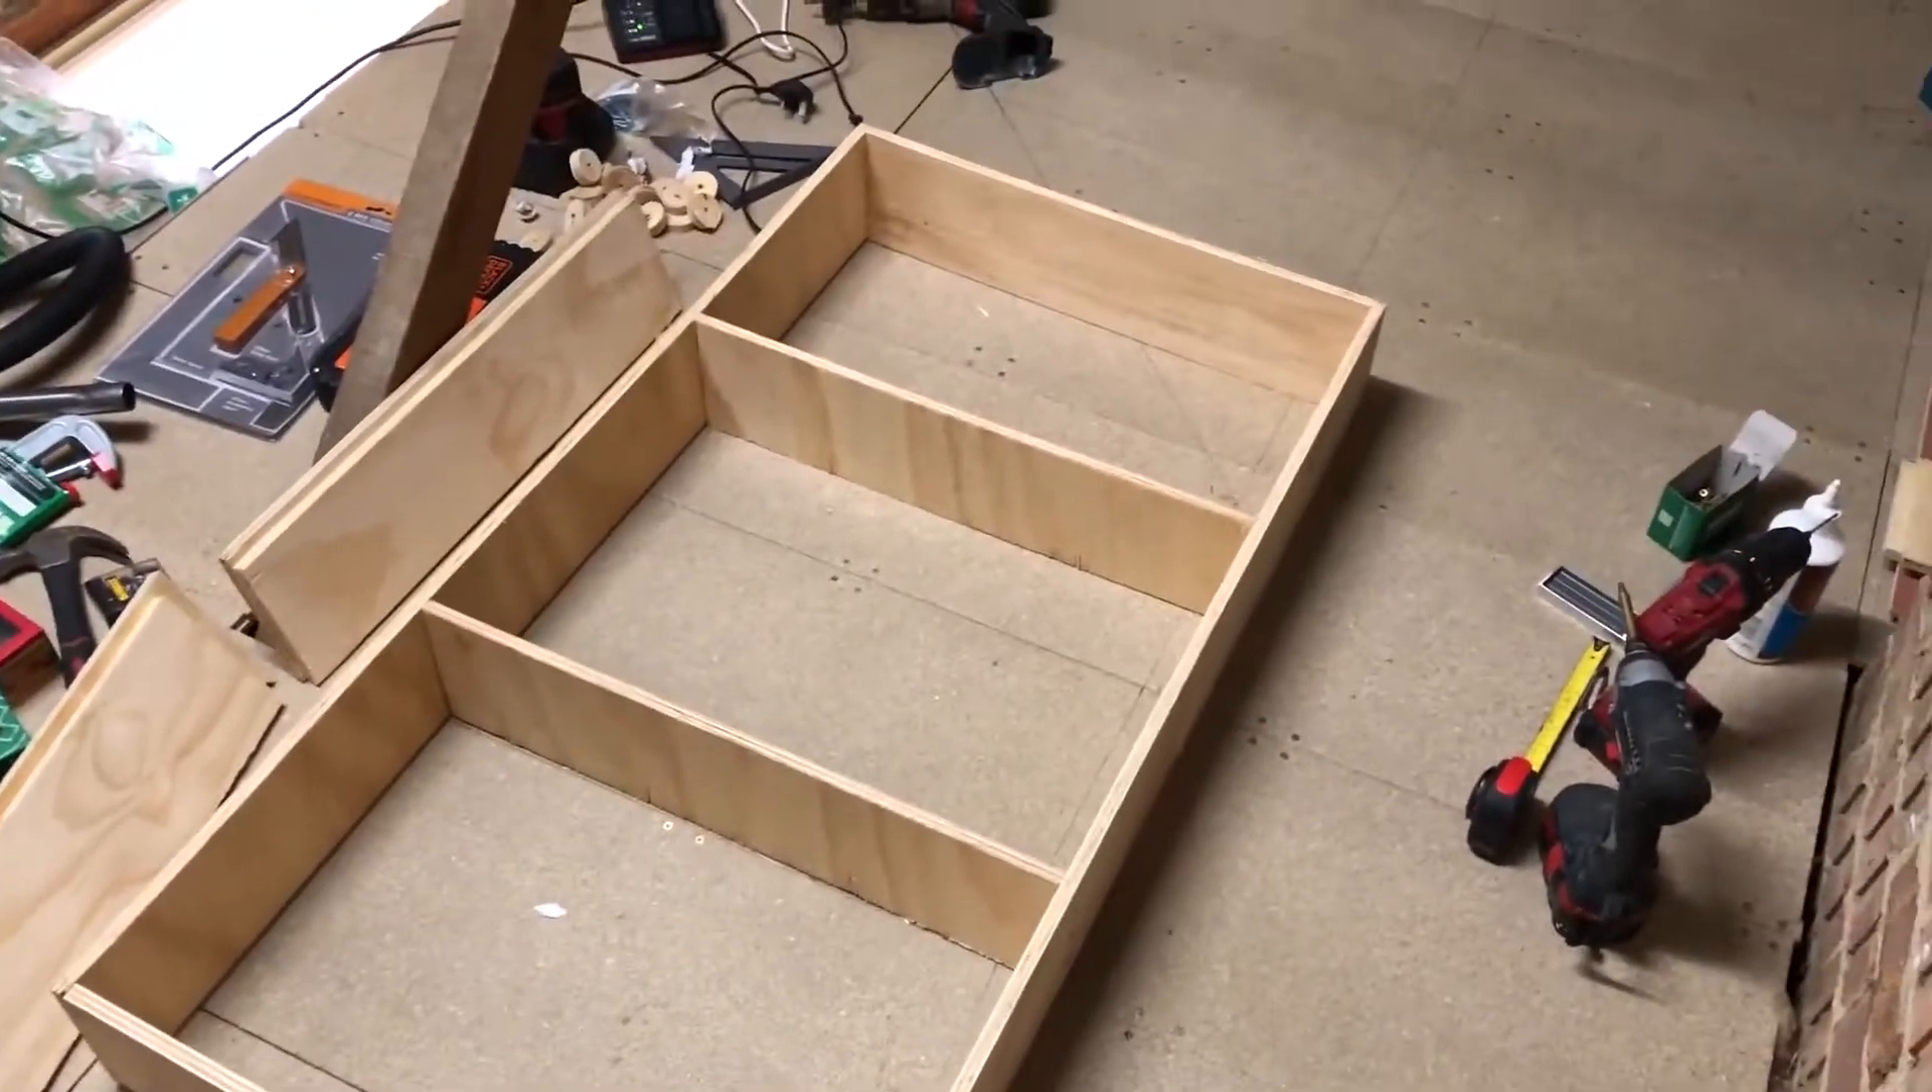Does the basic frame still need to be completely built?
No.